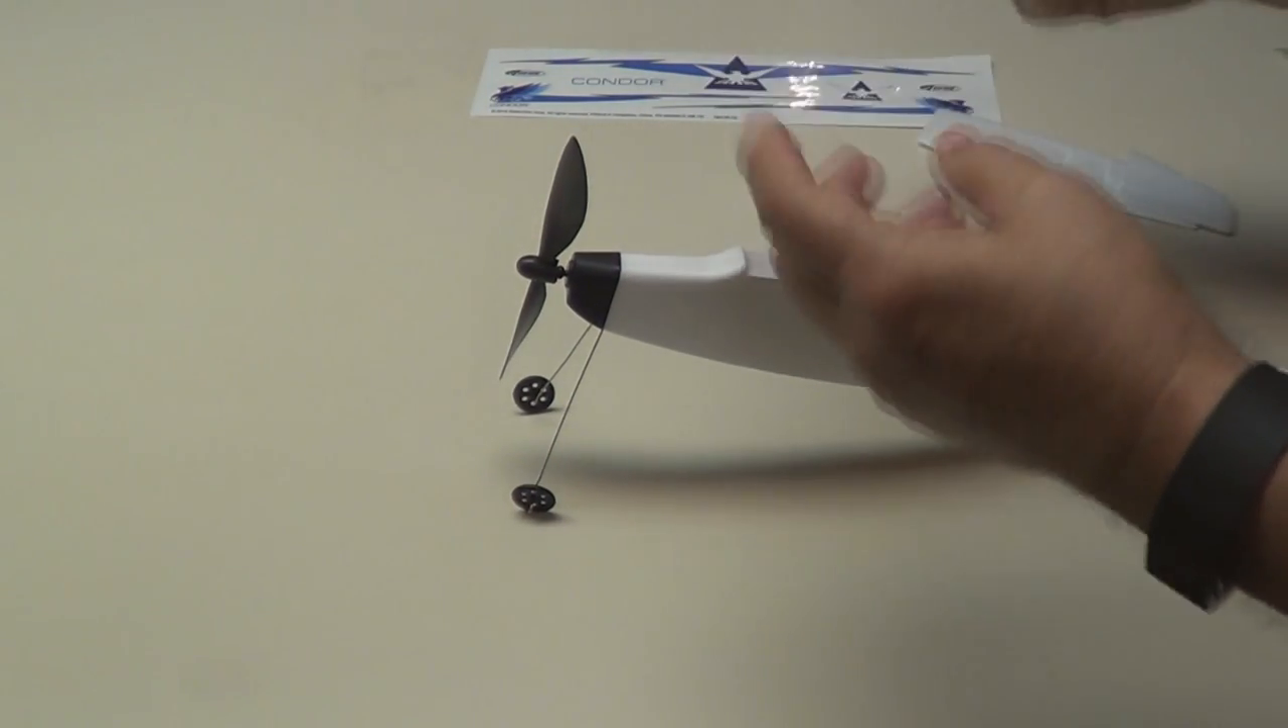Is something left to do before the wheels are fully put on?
No.